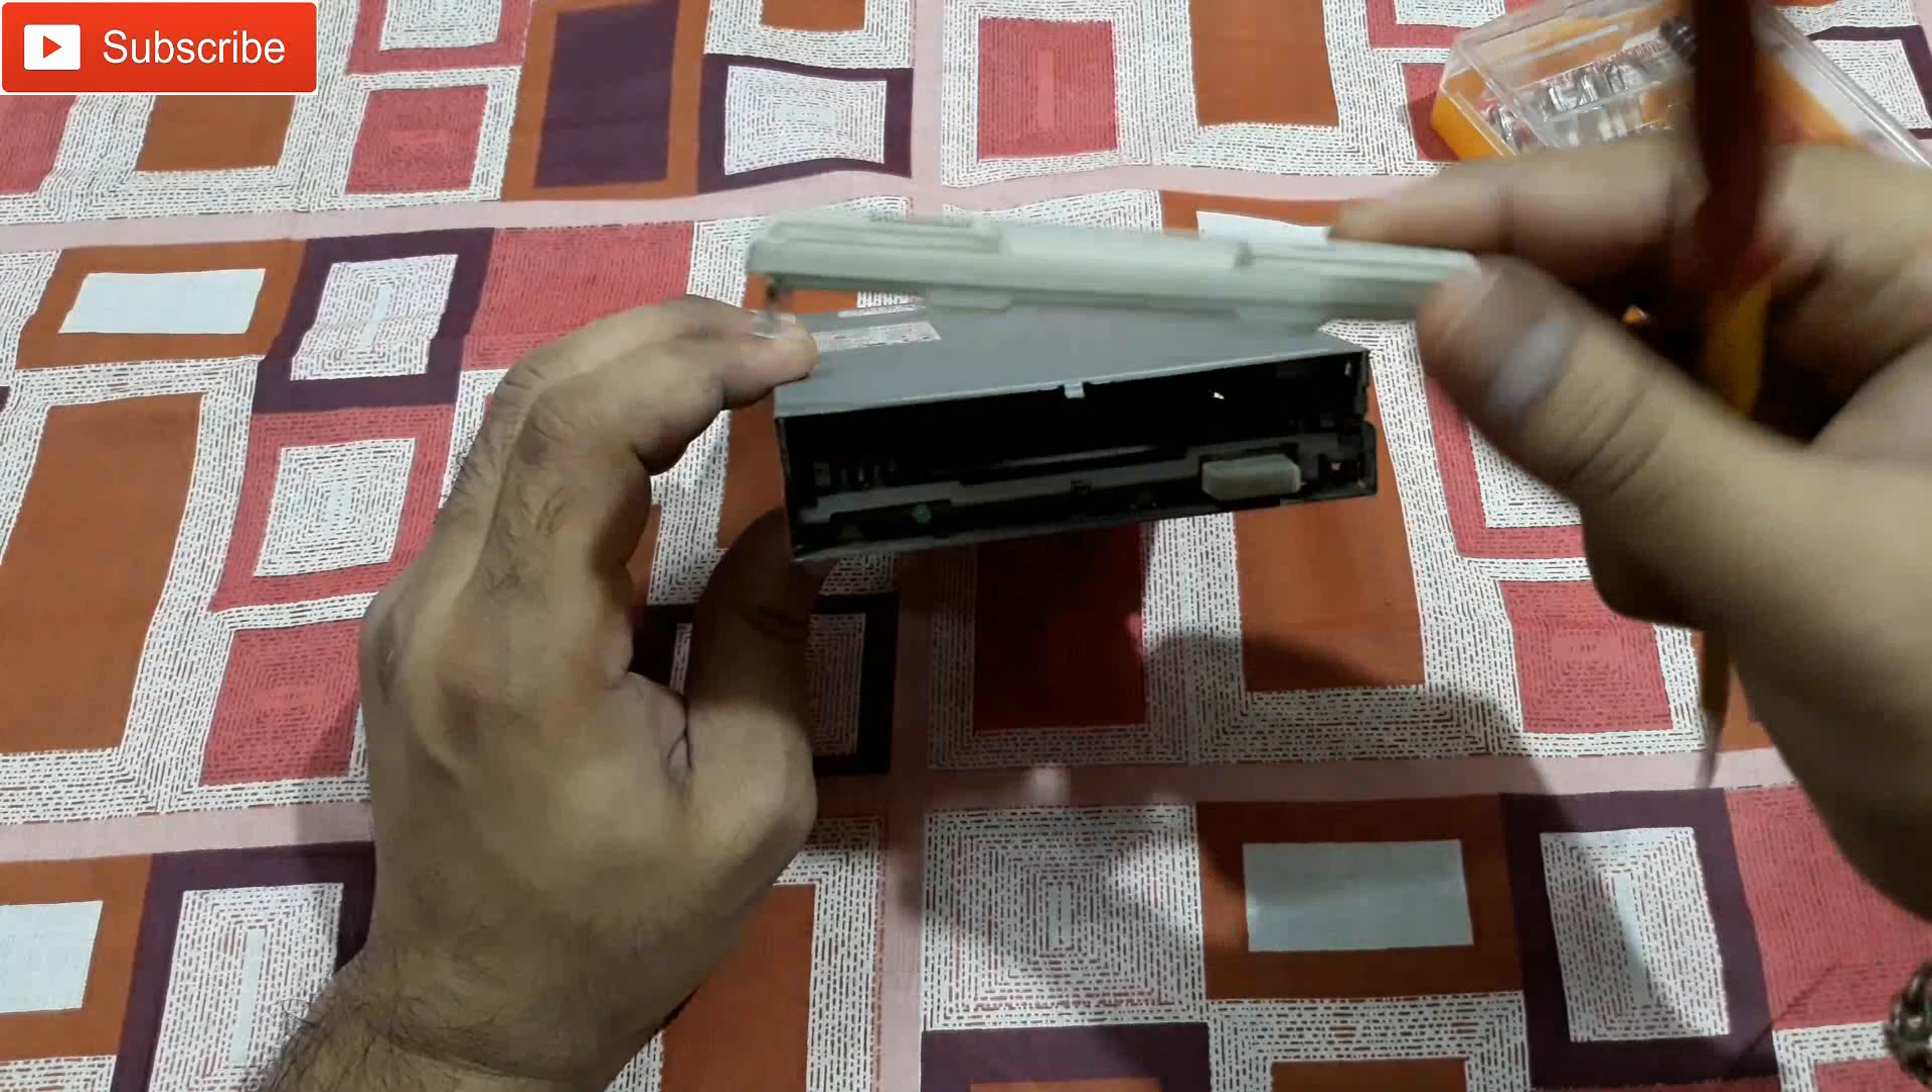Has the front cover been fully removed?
Yes.